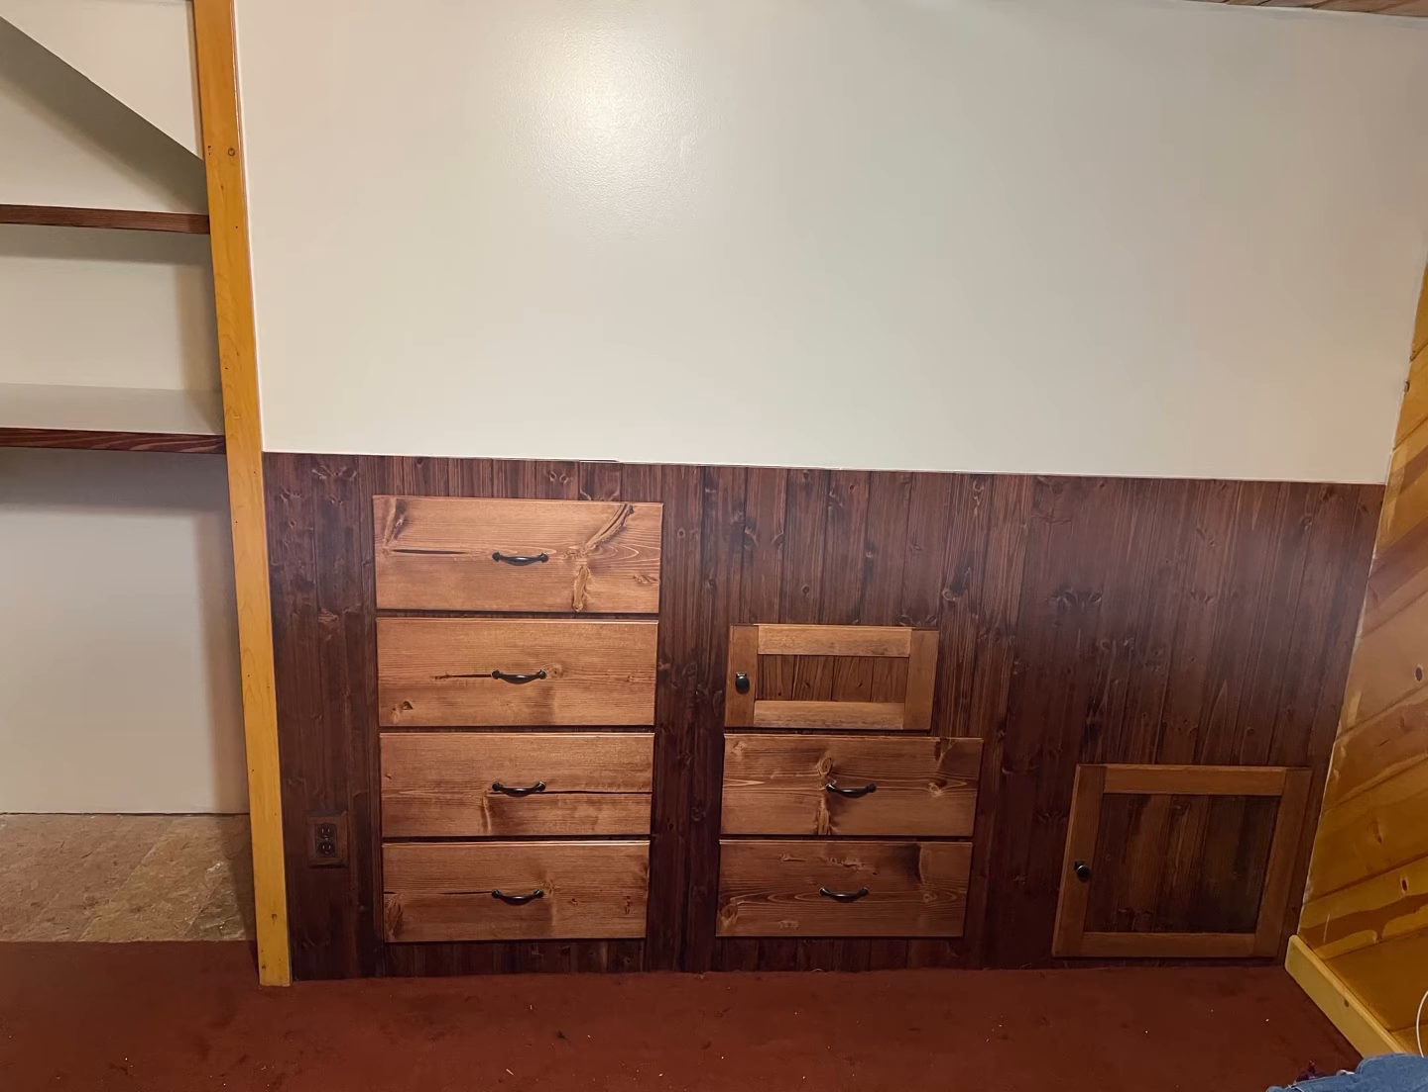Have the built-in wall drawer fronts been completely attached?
Yes.